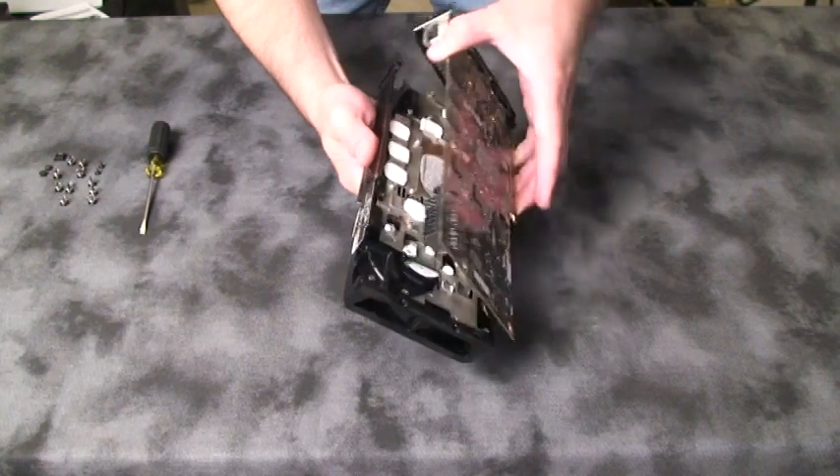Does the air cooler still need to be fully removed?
Yes.